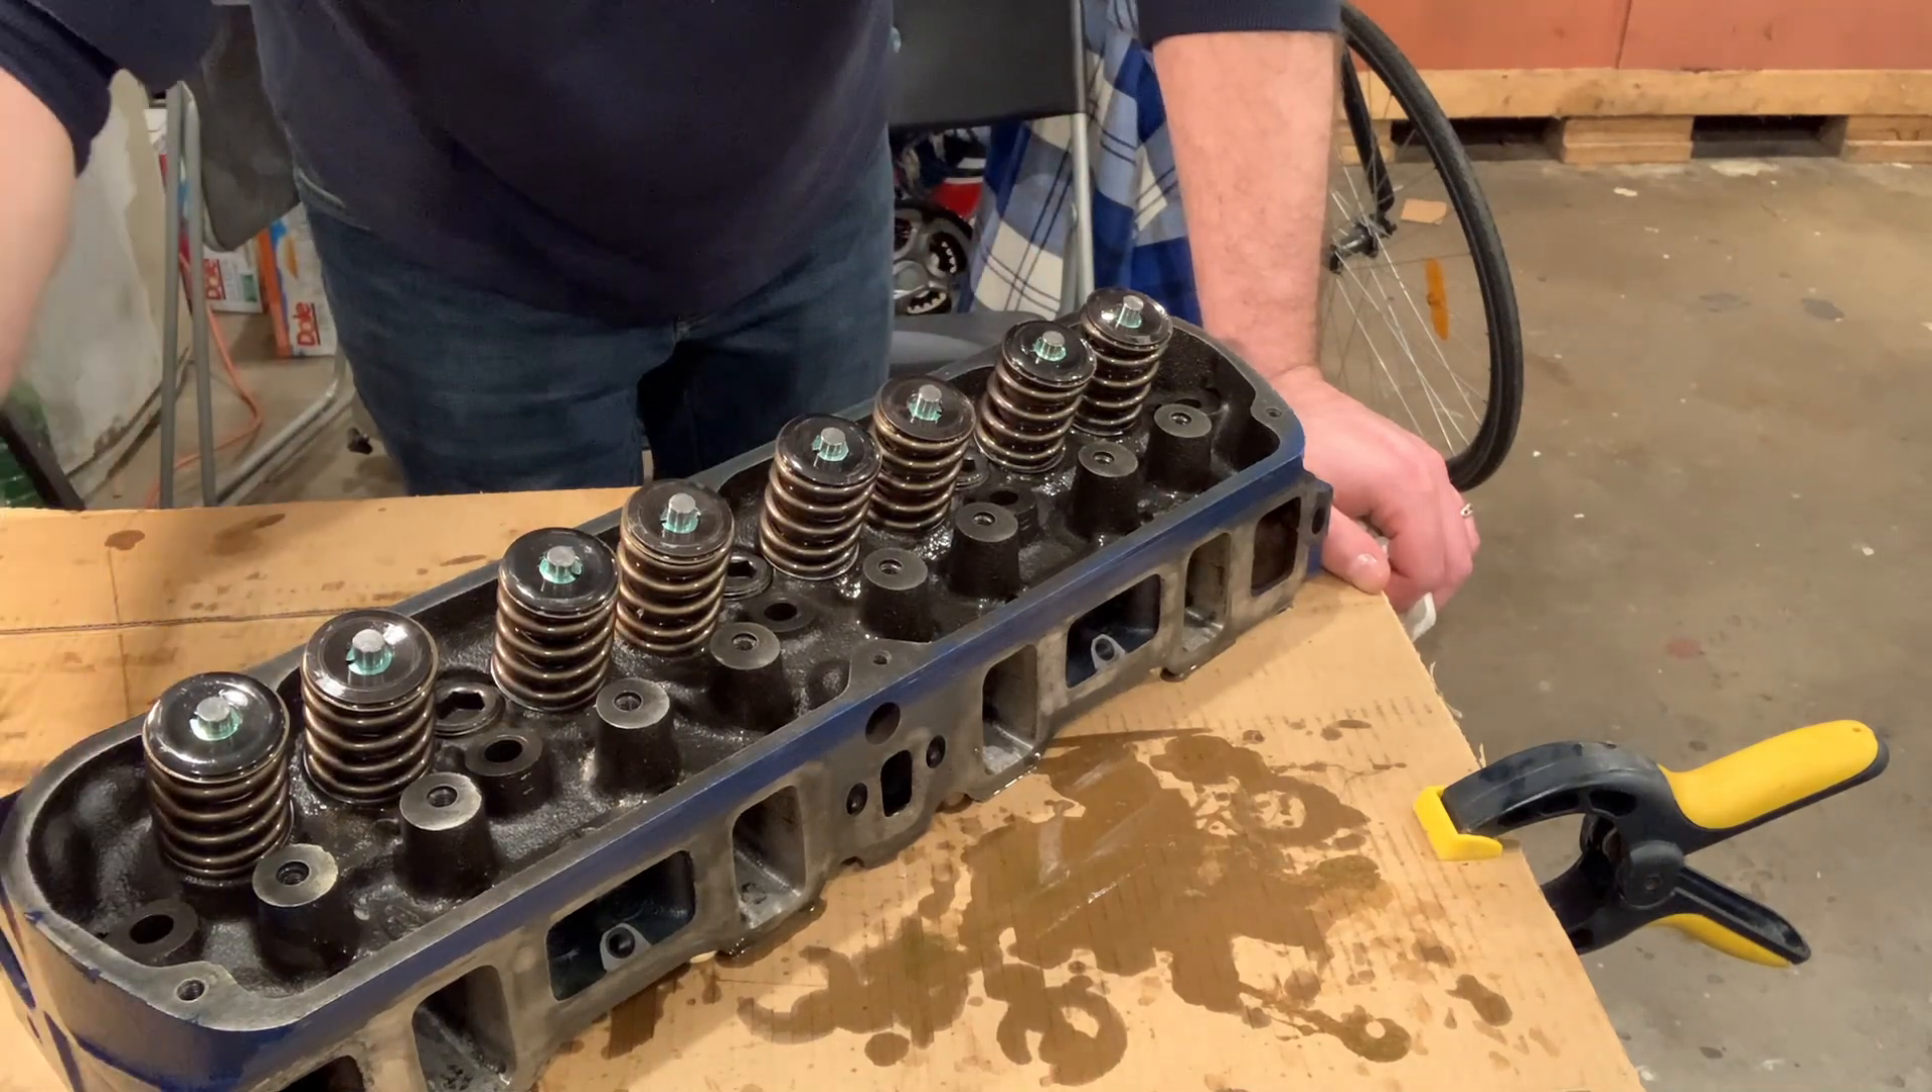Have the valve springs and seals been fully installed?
Yes.